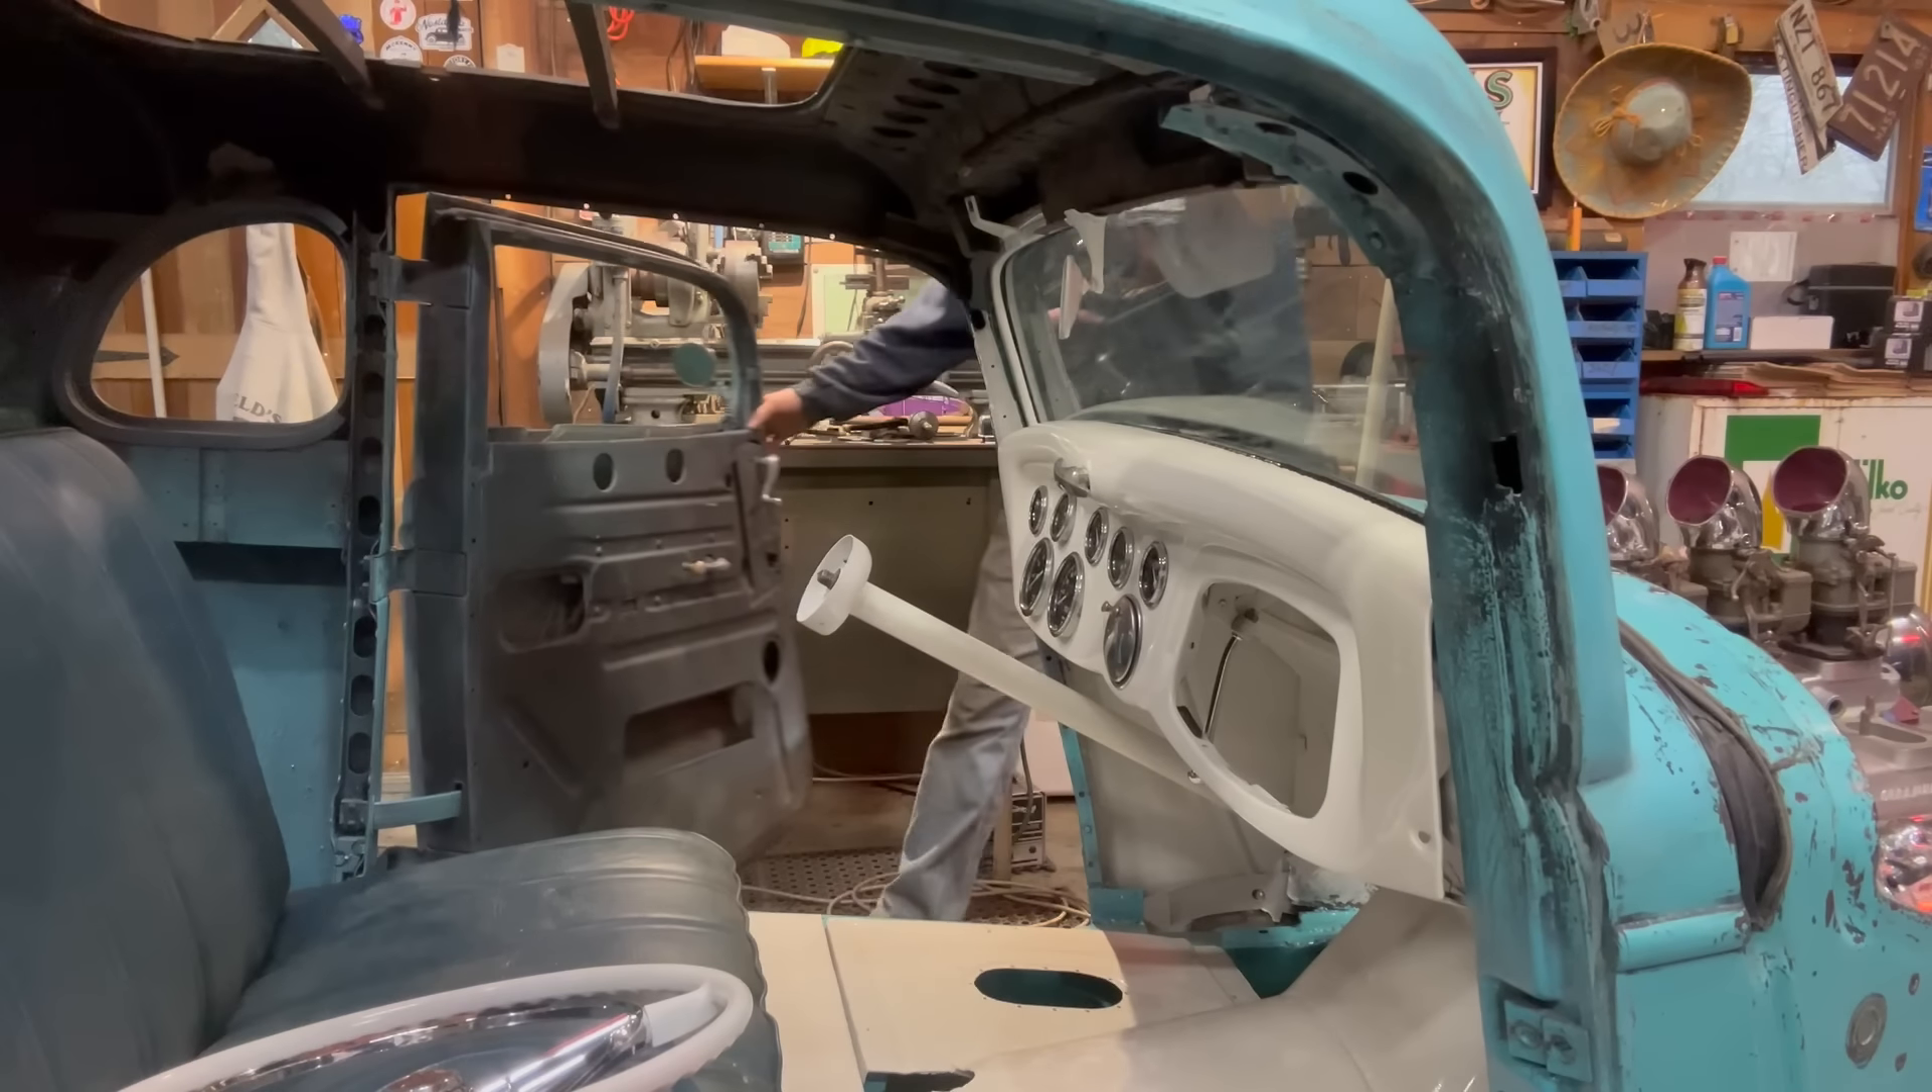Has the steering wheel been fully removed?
Yes.